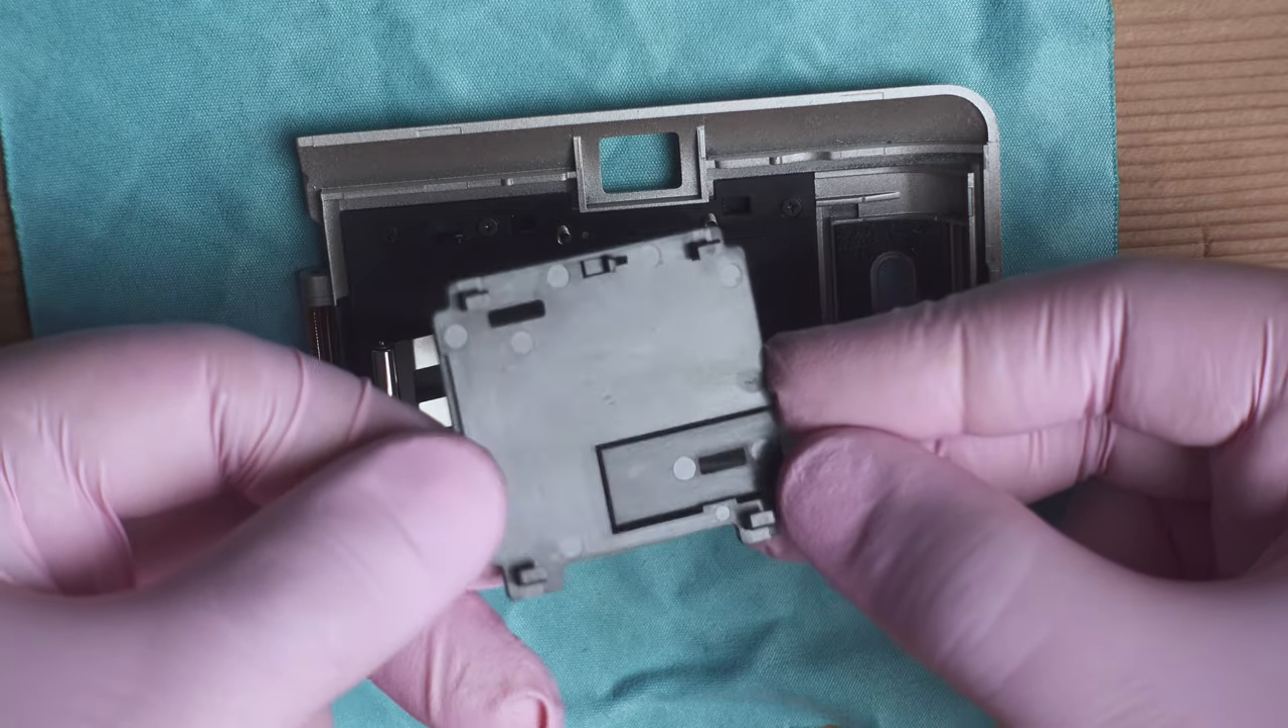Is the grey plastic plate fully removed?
Yes.